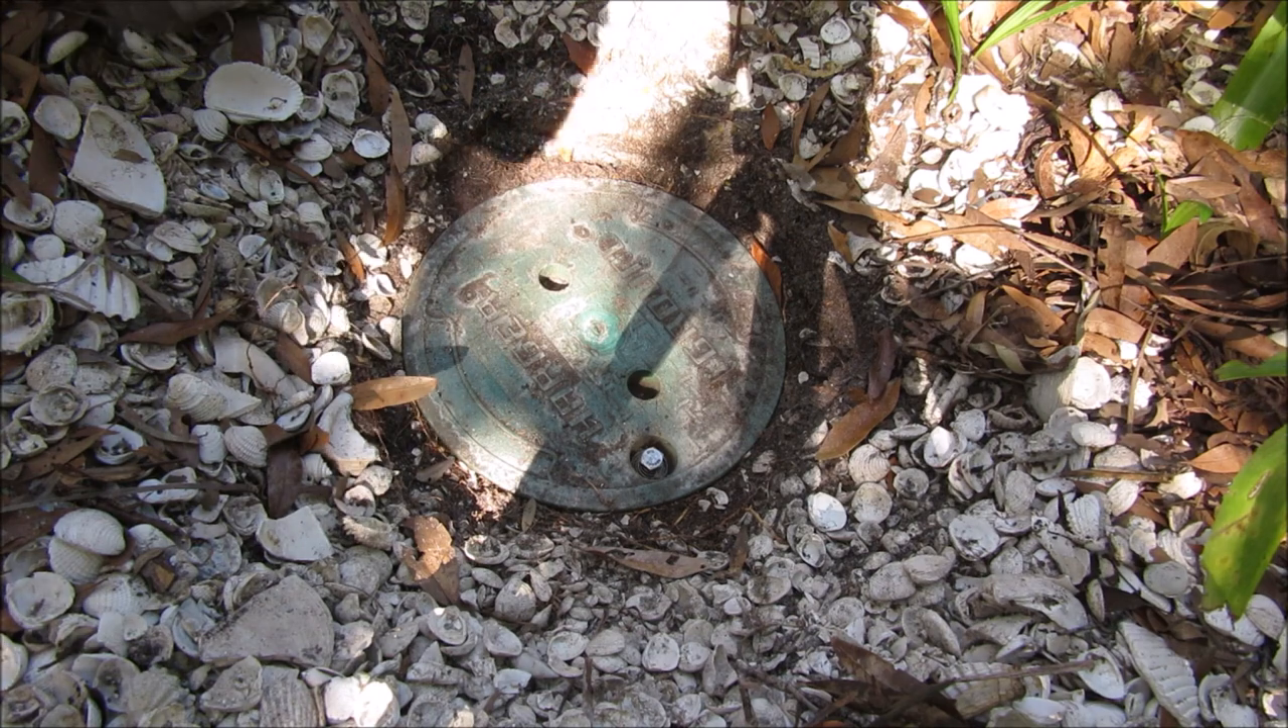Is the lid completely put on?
Yes.